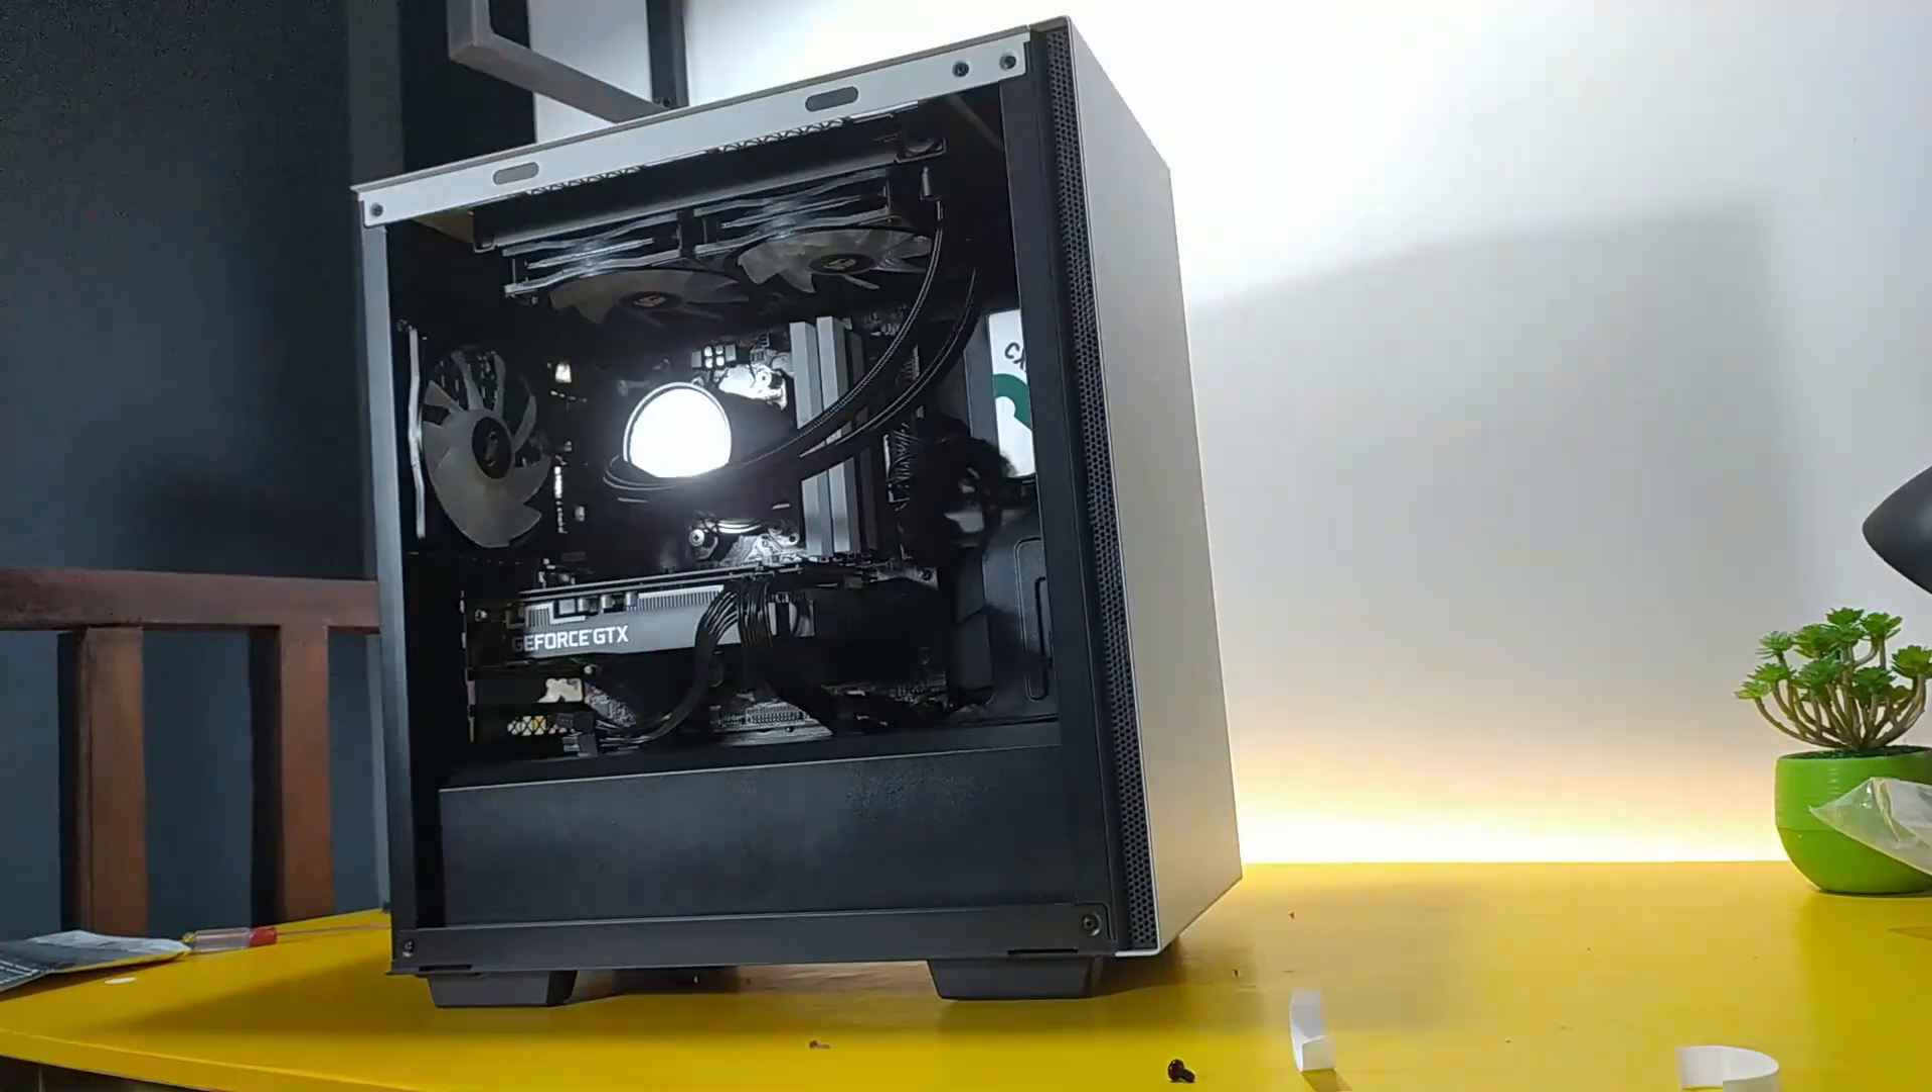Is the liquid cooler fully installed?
Yes.